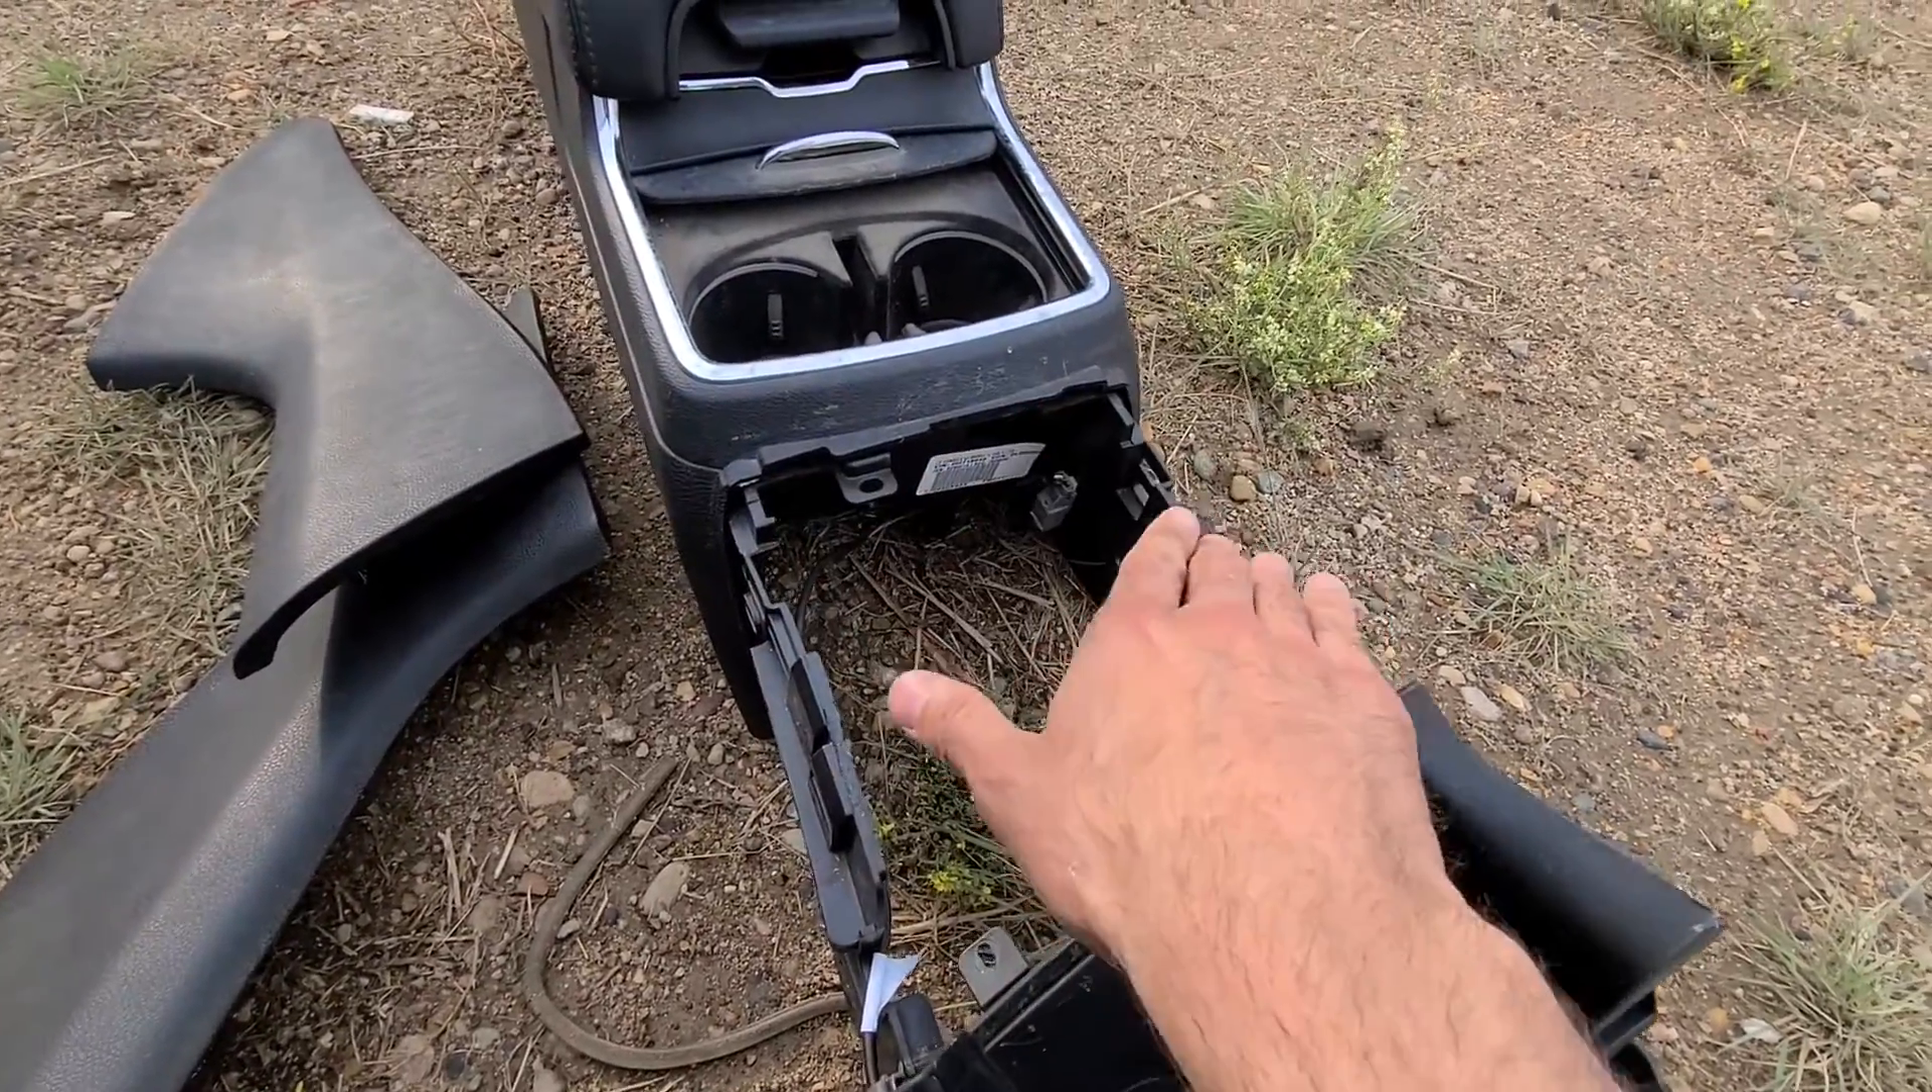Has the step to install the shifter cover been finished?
No.